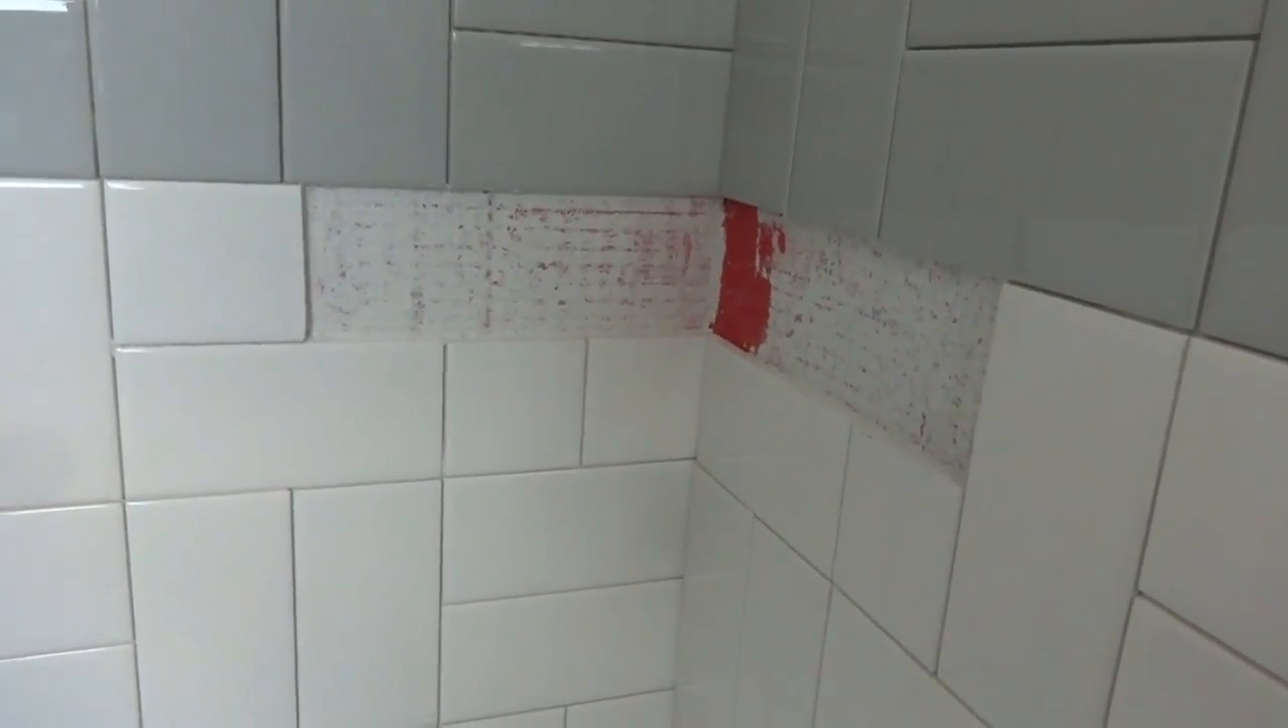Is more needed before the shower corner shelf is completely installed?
Yes.